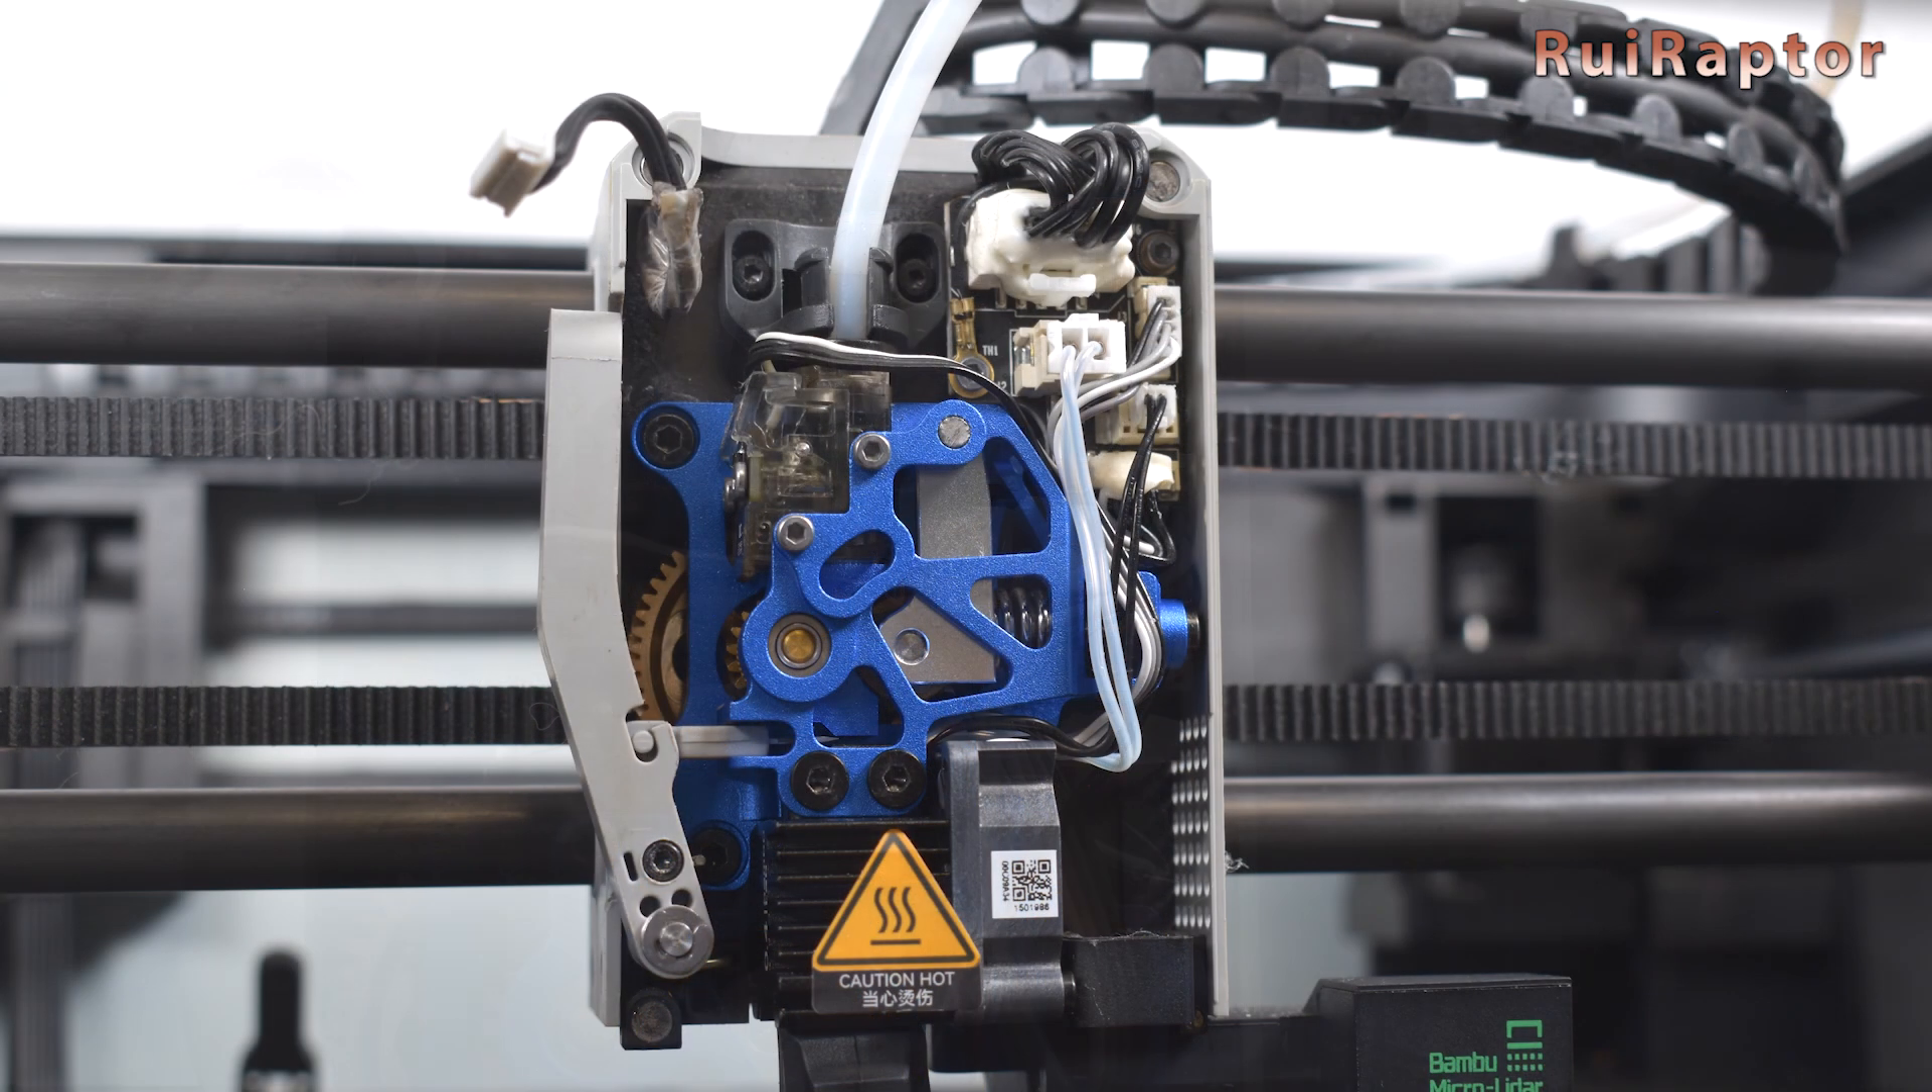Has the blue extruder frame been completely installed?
Yes.